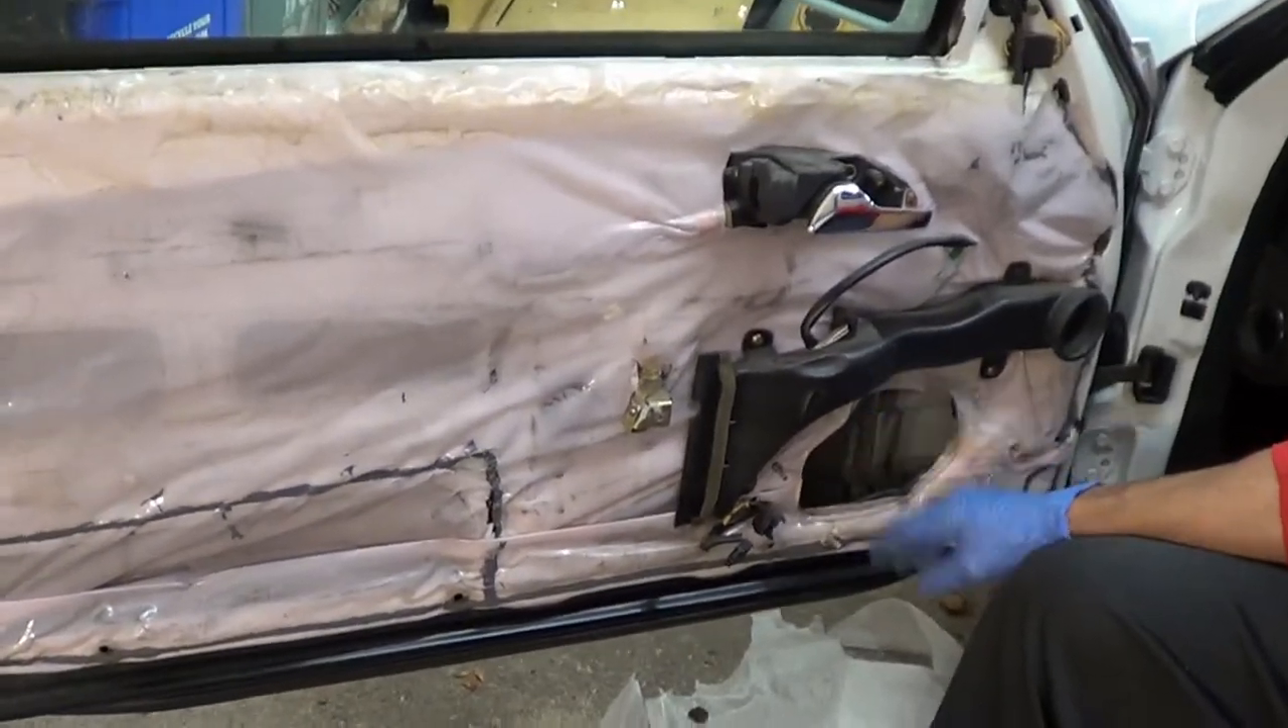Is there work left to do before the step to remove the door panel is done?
No.